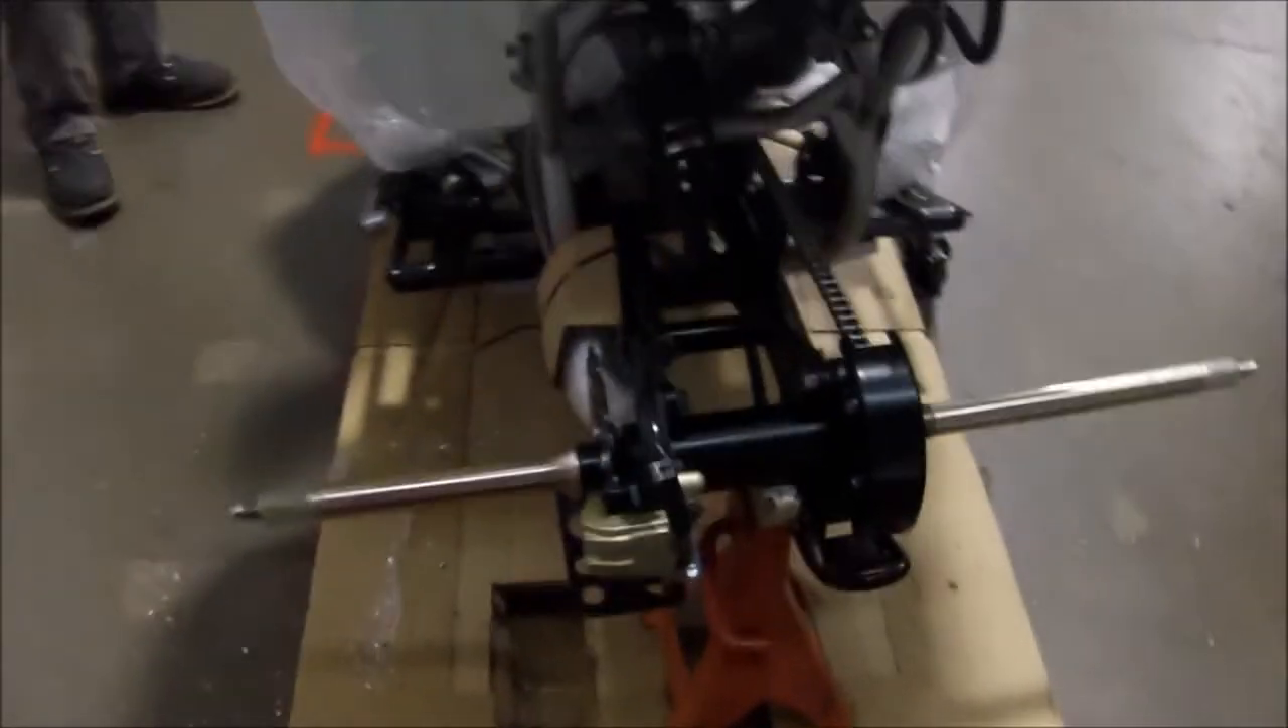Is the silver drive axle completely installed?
Yes.